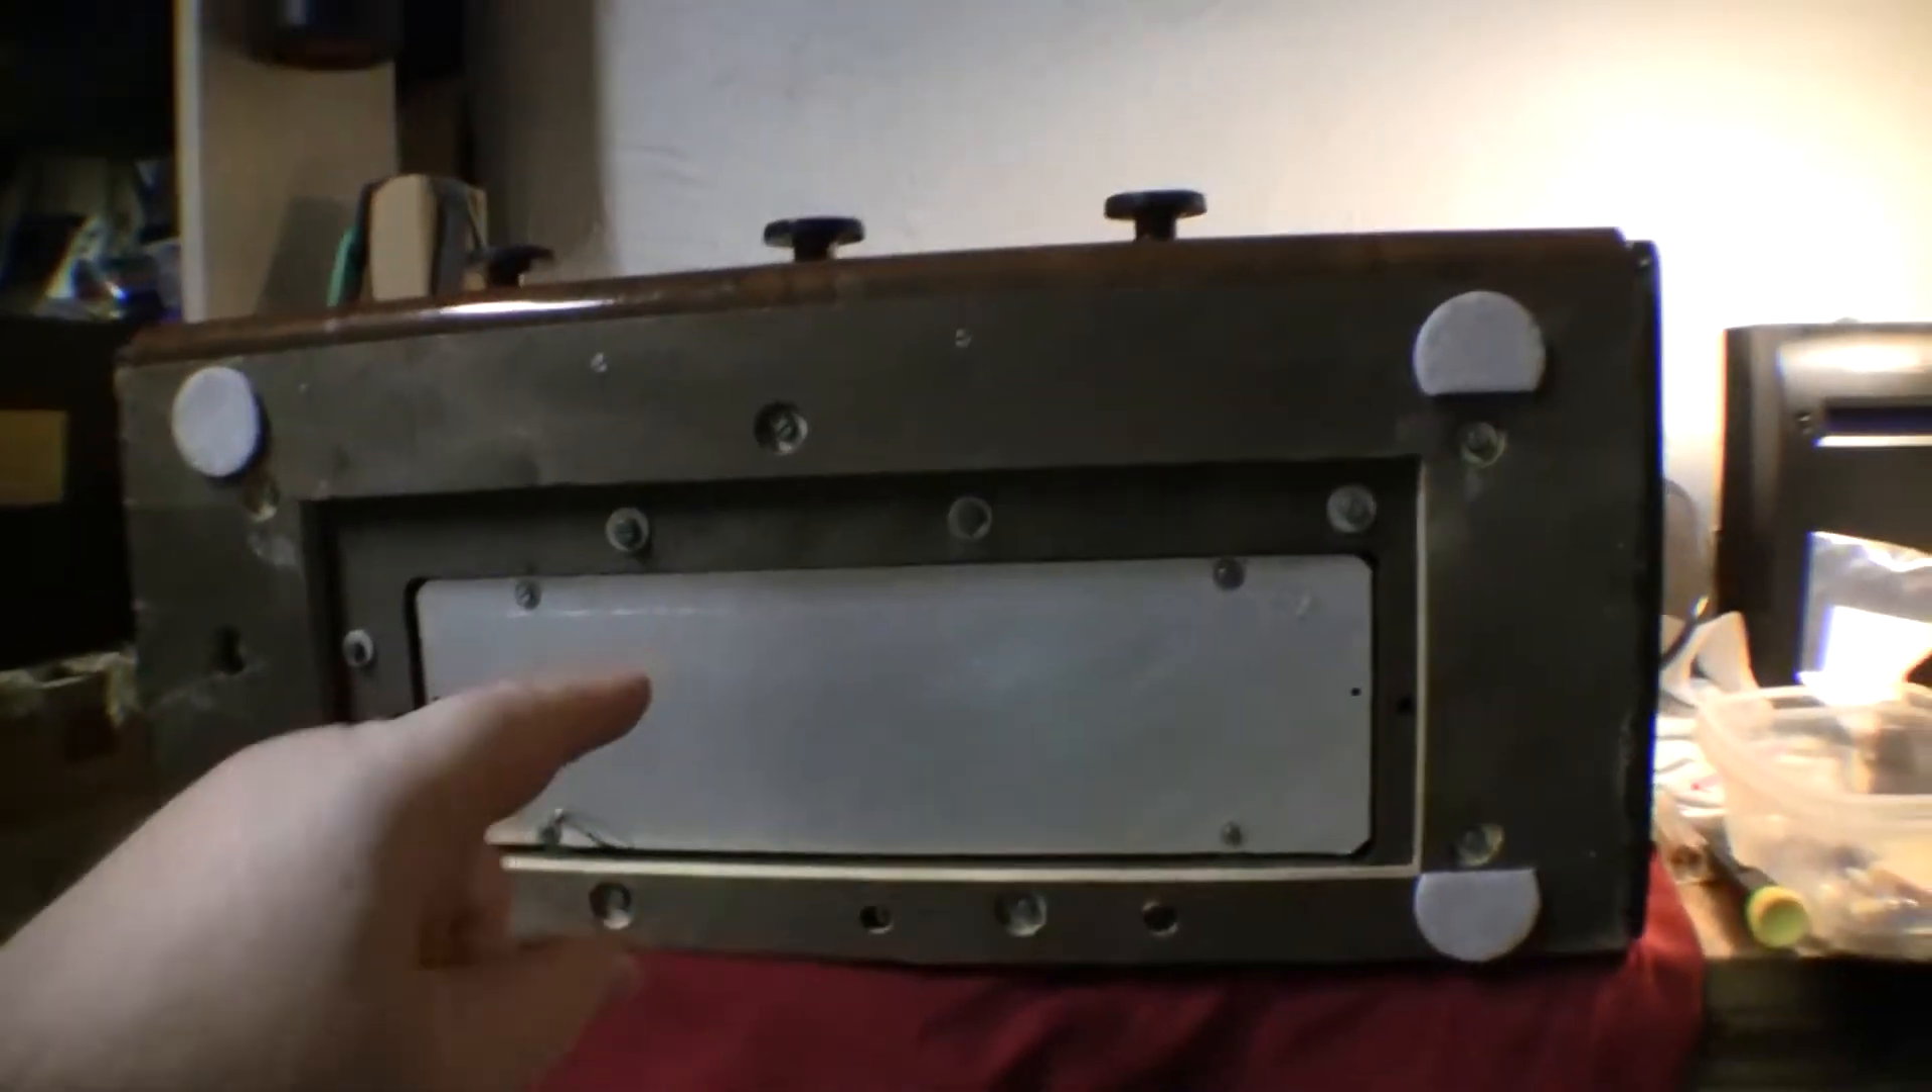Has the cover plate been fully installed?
Yes.